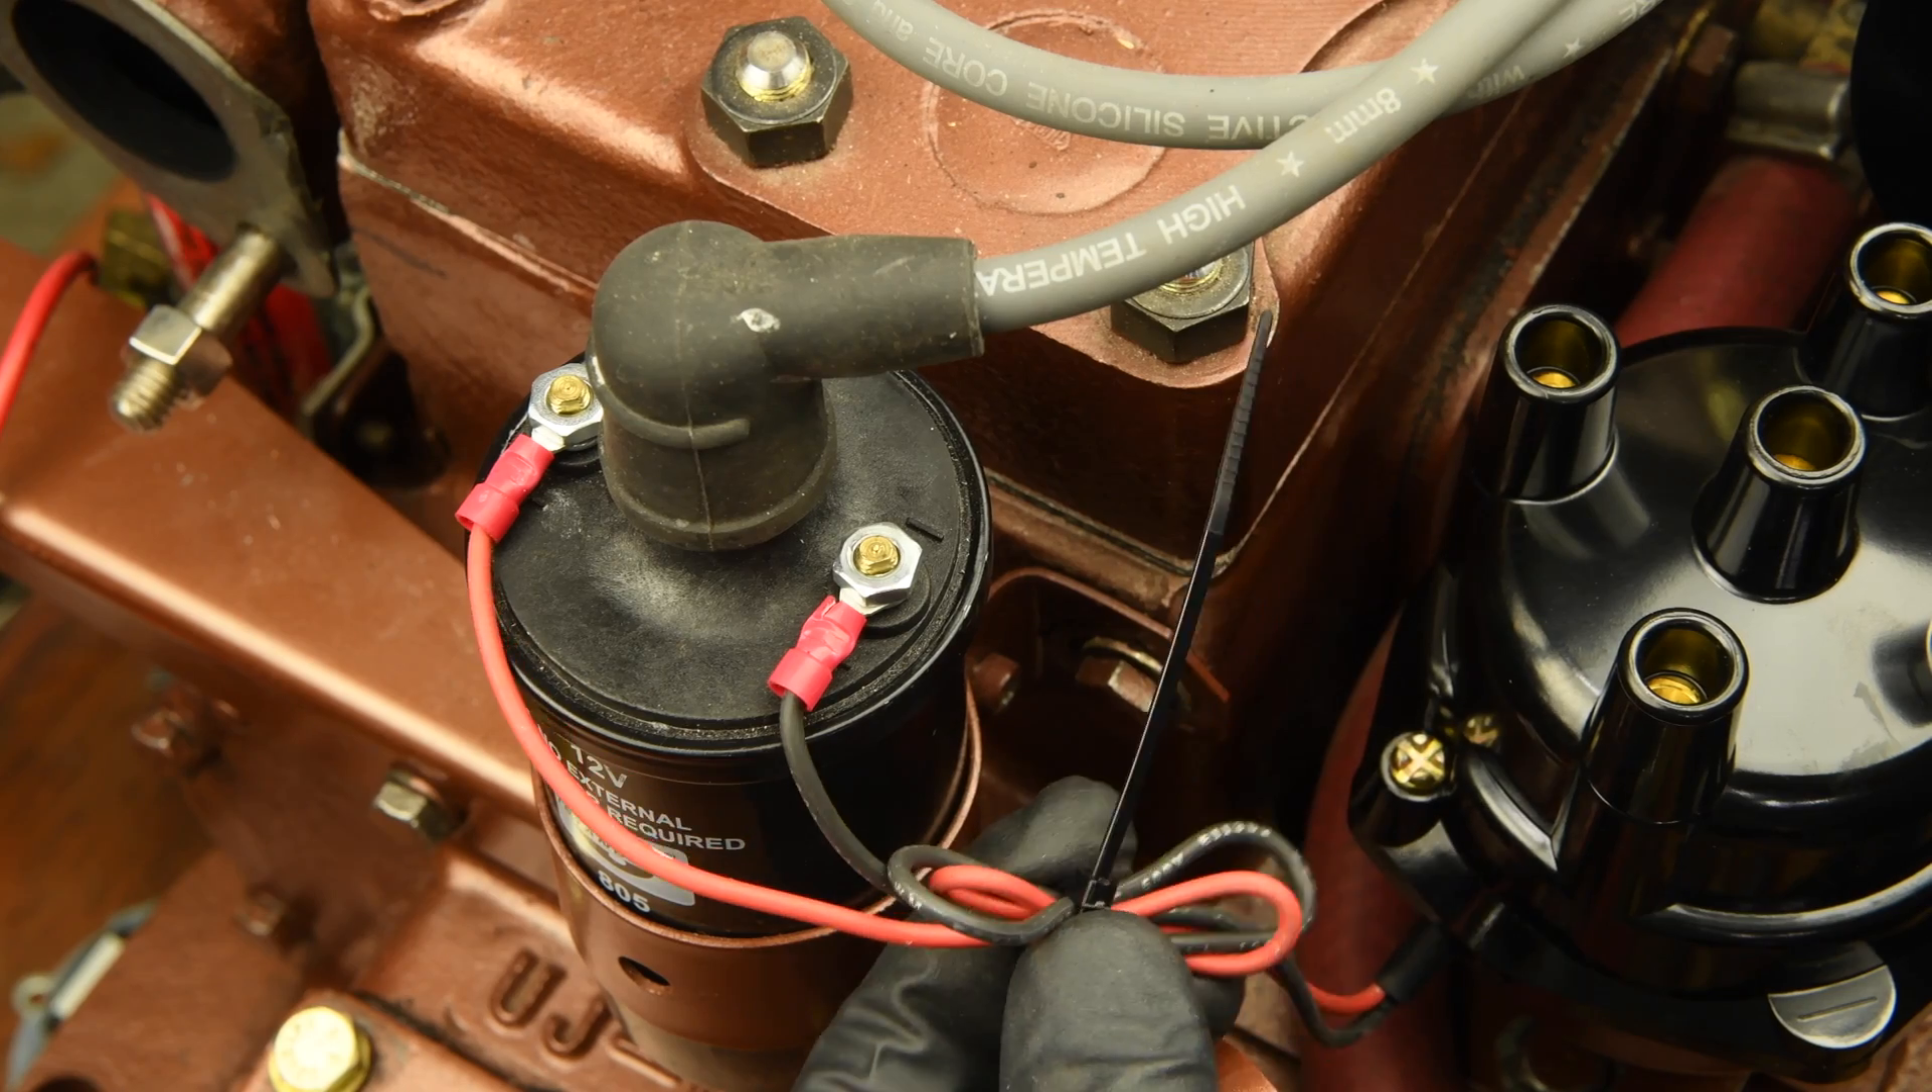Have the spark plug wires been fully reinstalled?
No.